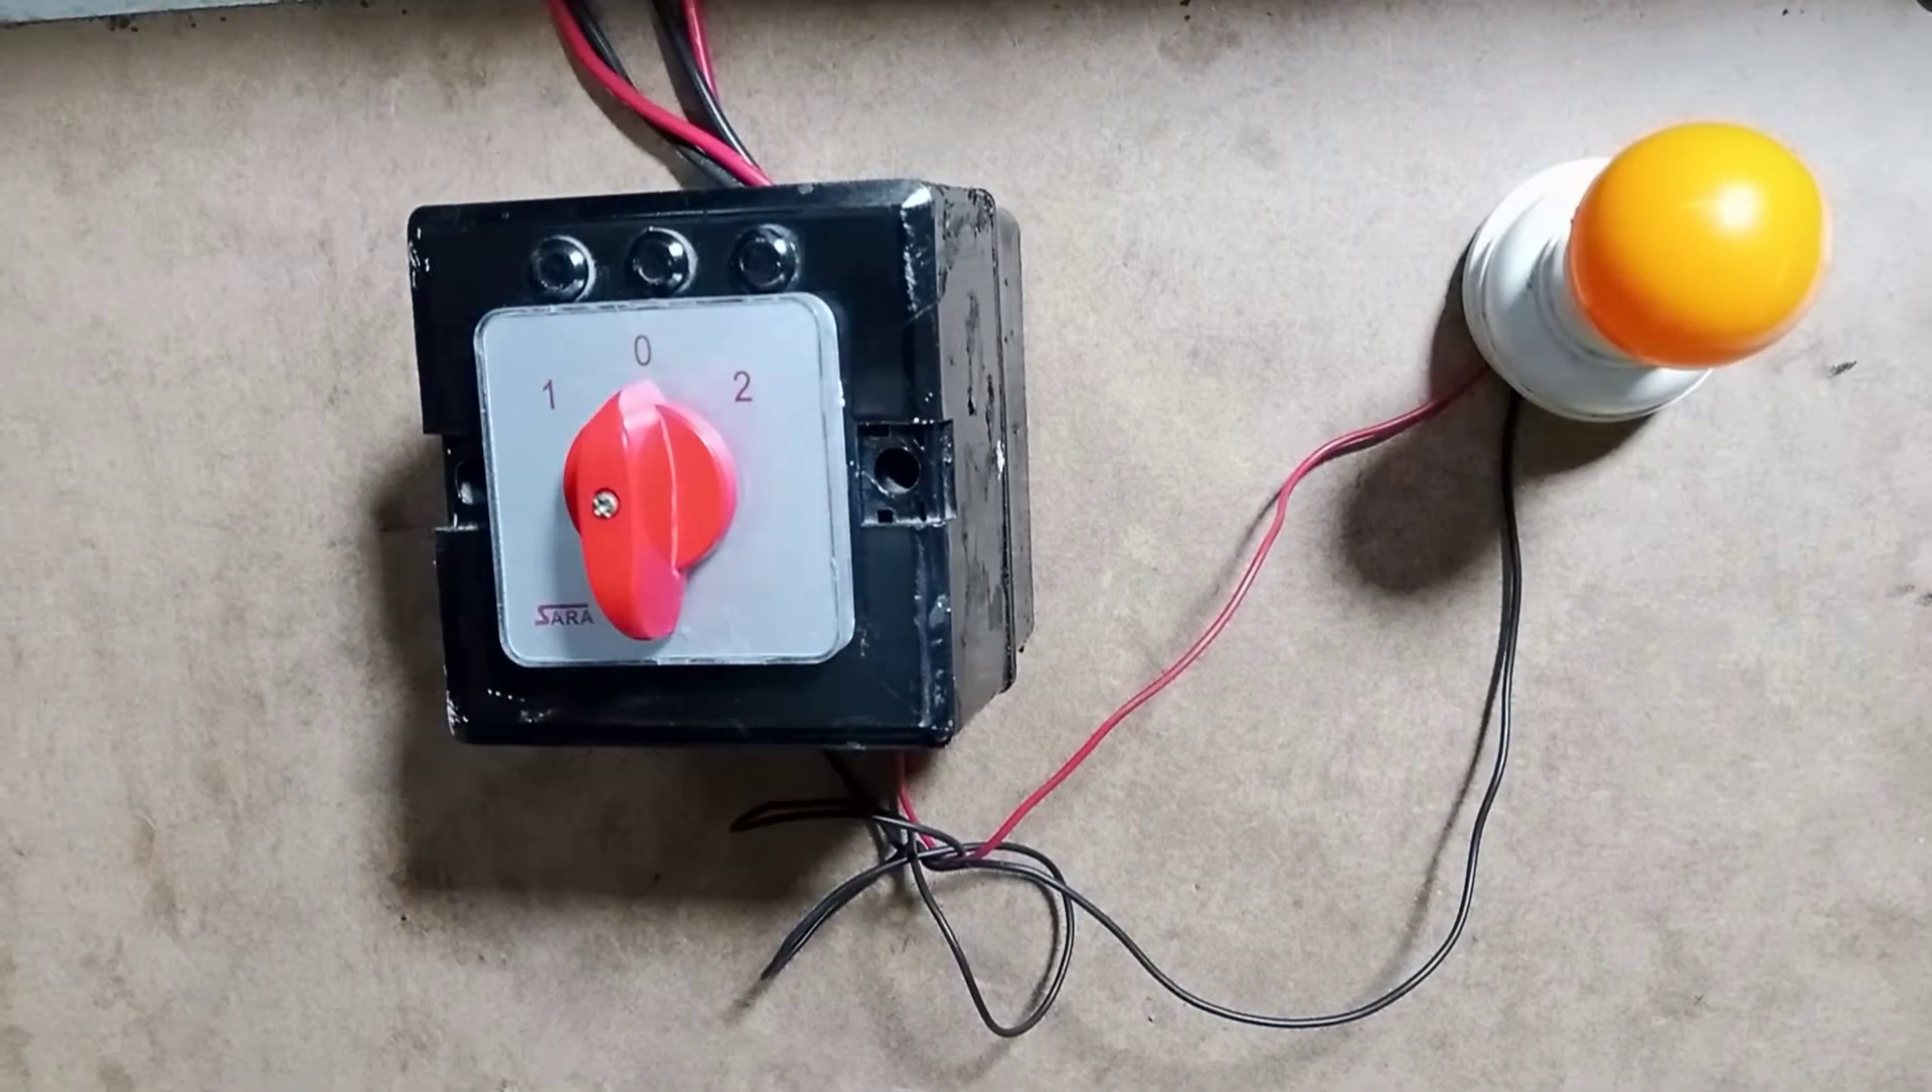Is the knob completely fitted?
Yes.